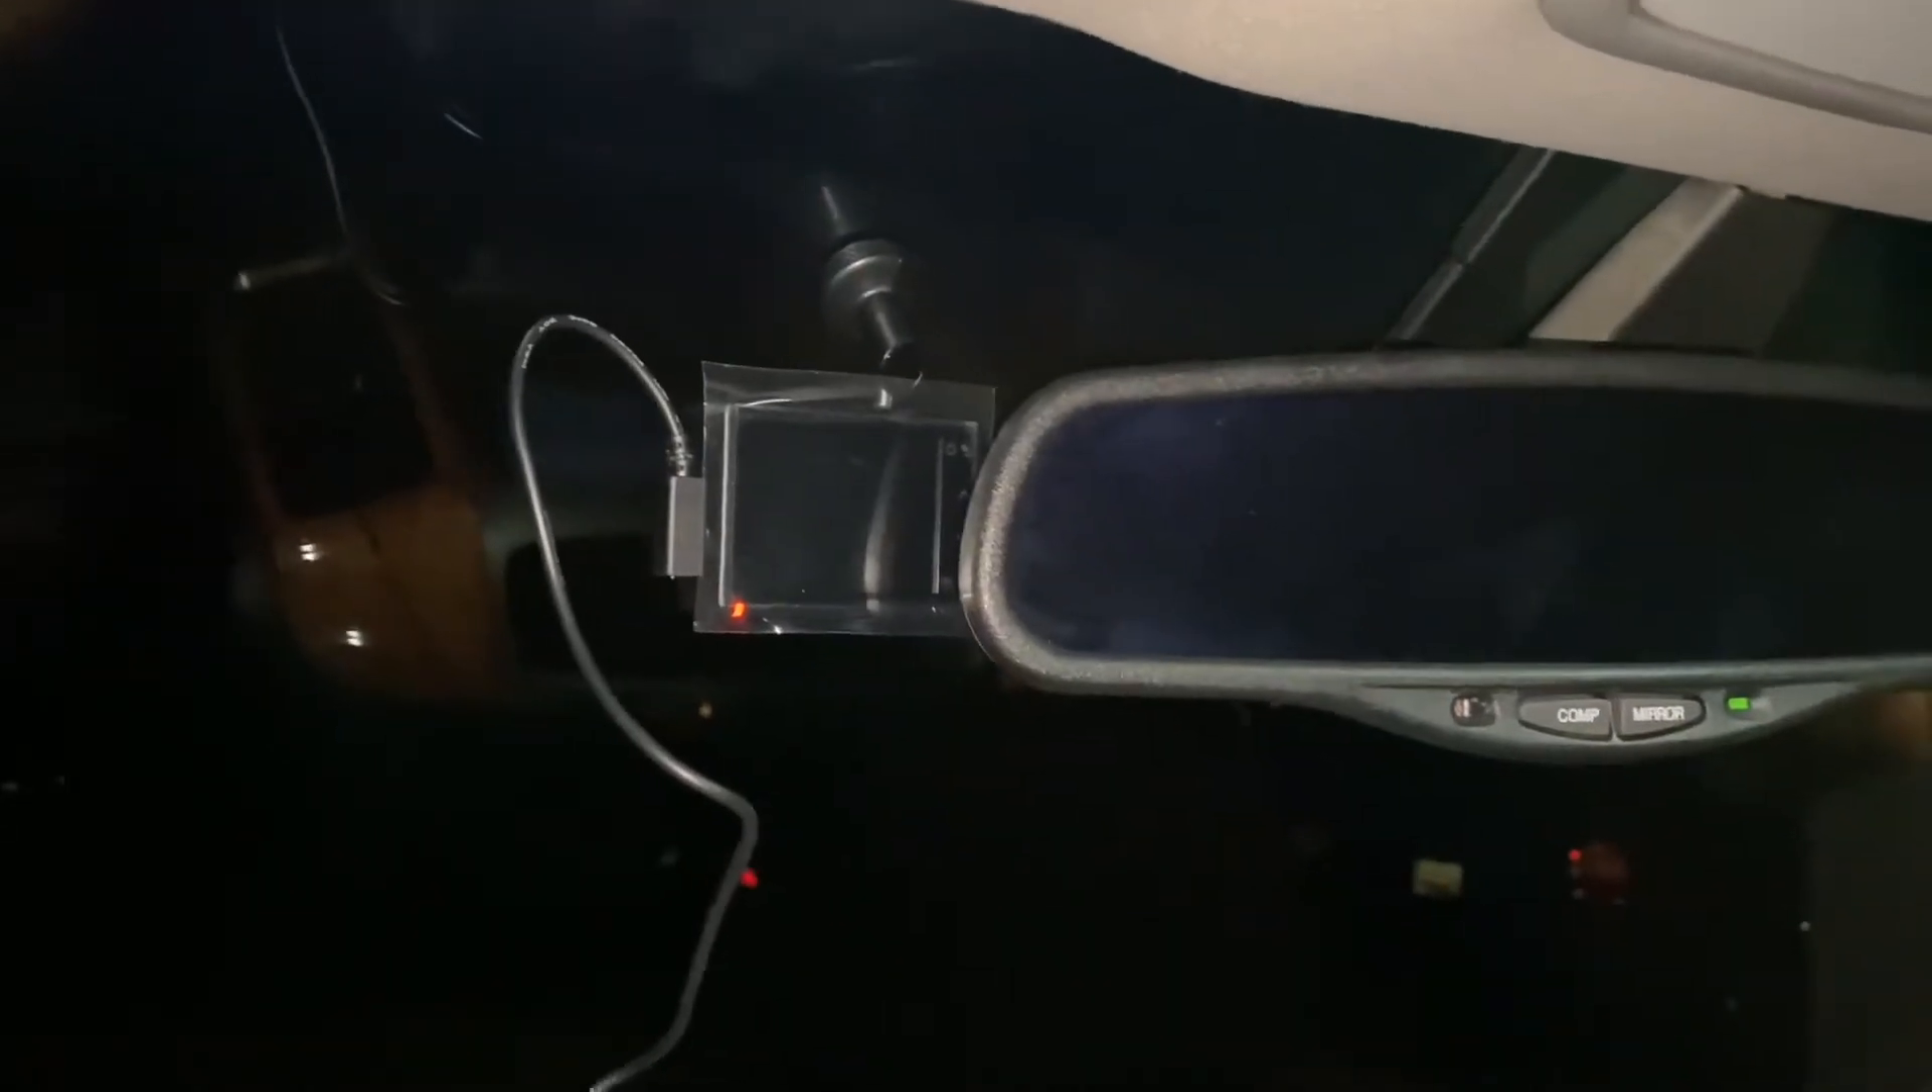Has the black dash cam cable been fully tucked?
No.